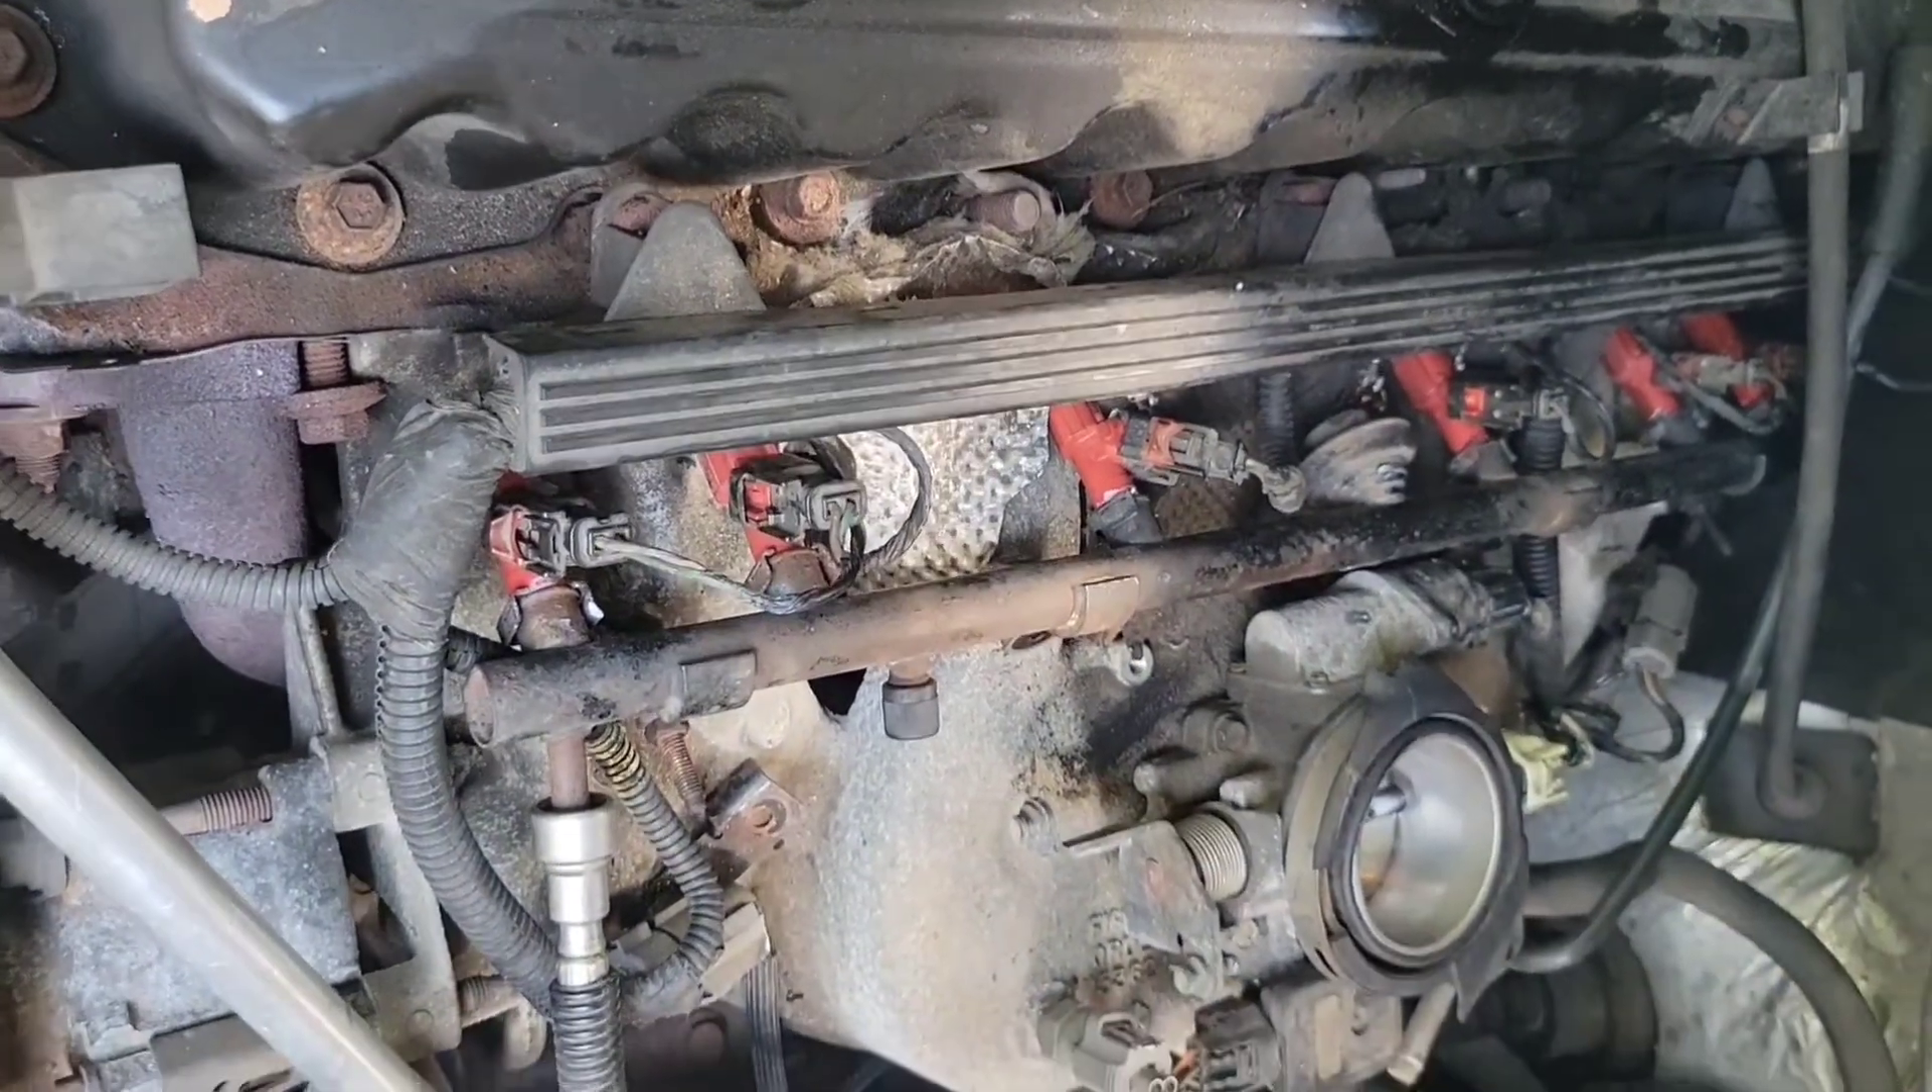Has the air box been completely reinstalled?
No.